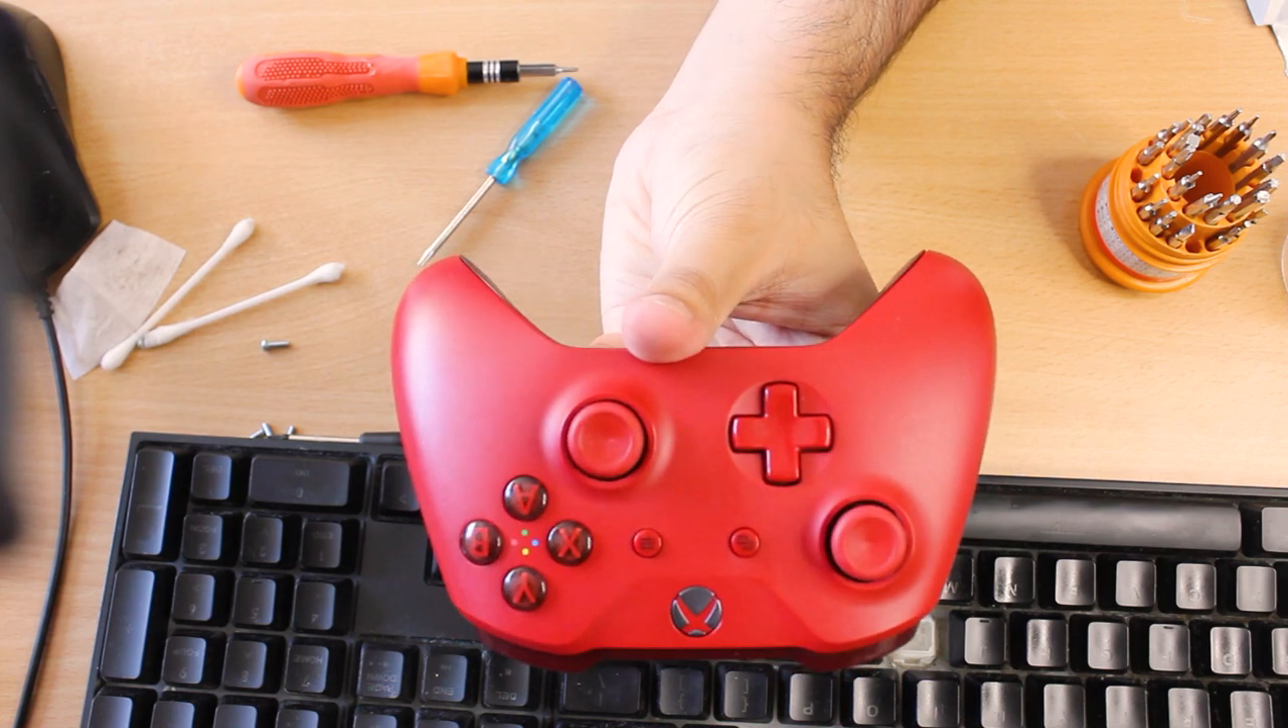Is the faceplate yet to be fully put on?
No.